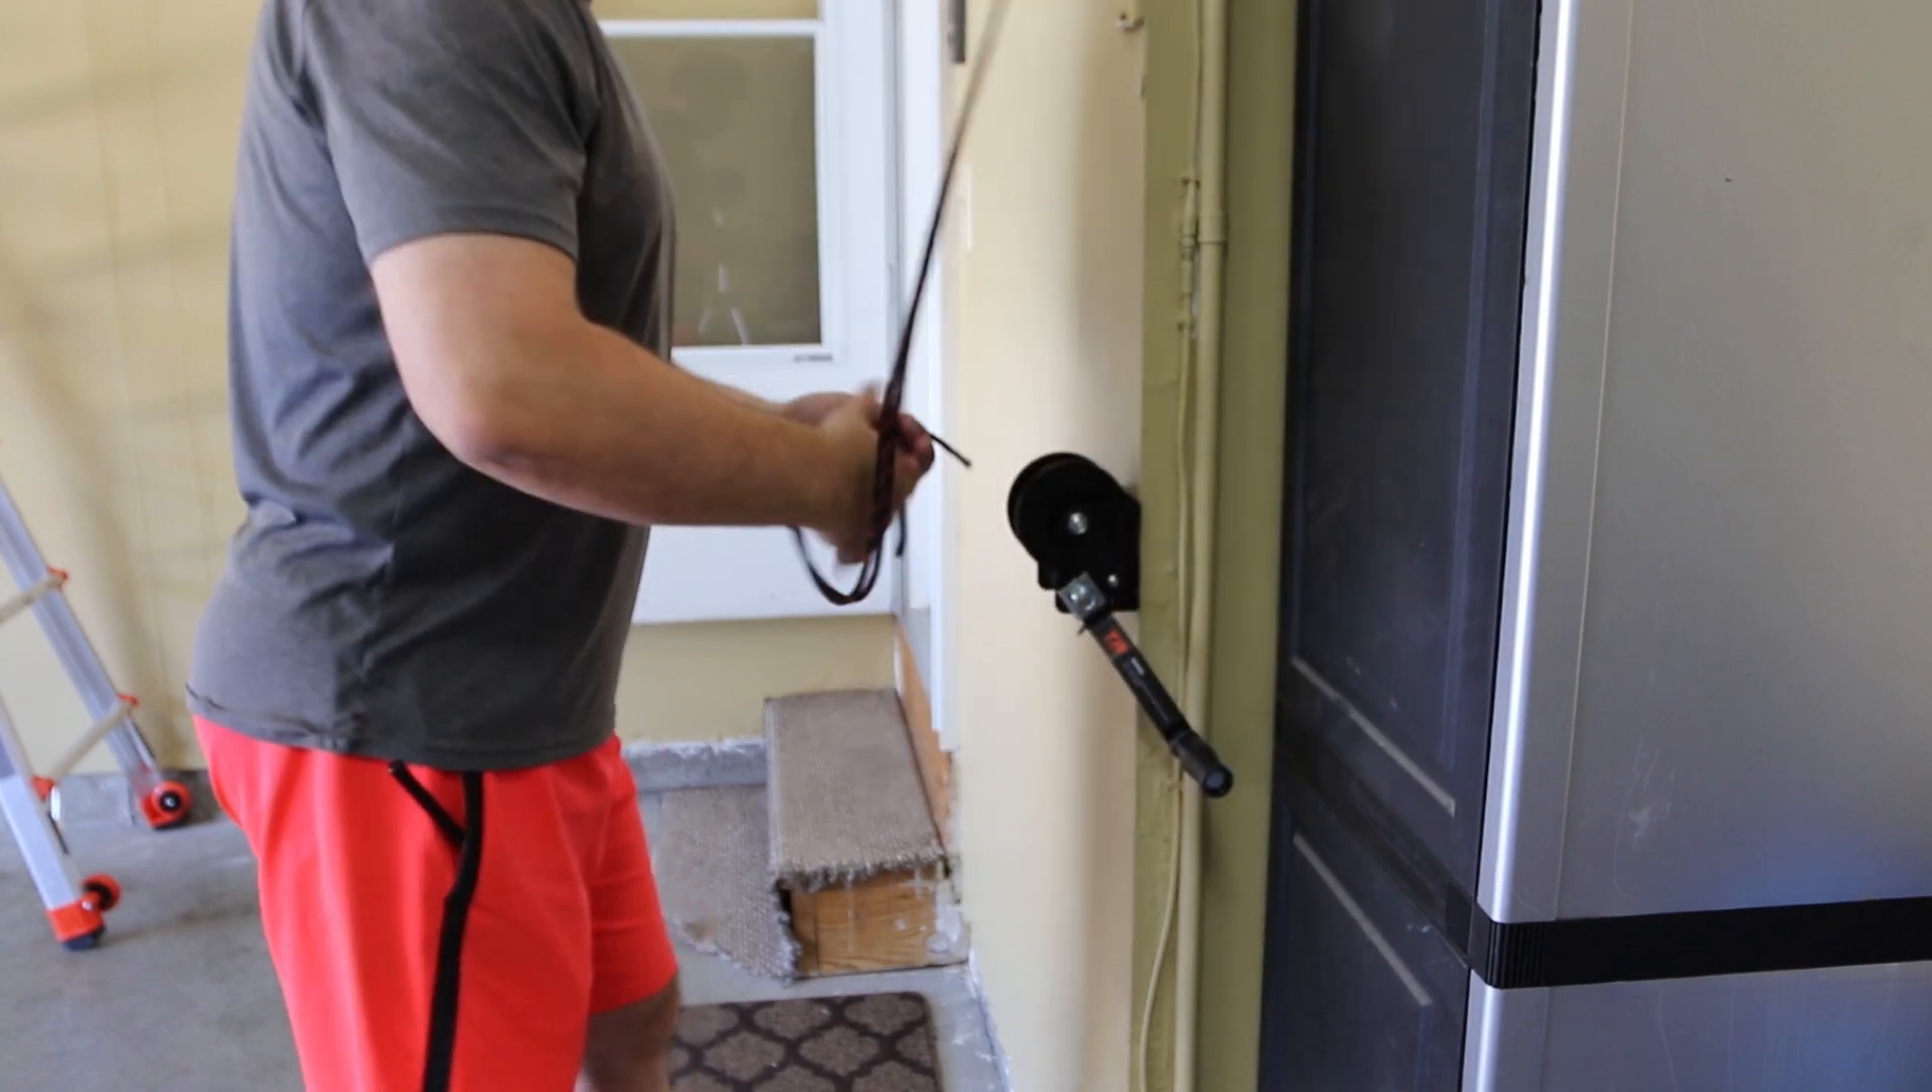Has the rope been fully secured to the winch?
No.